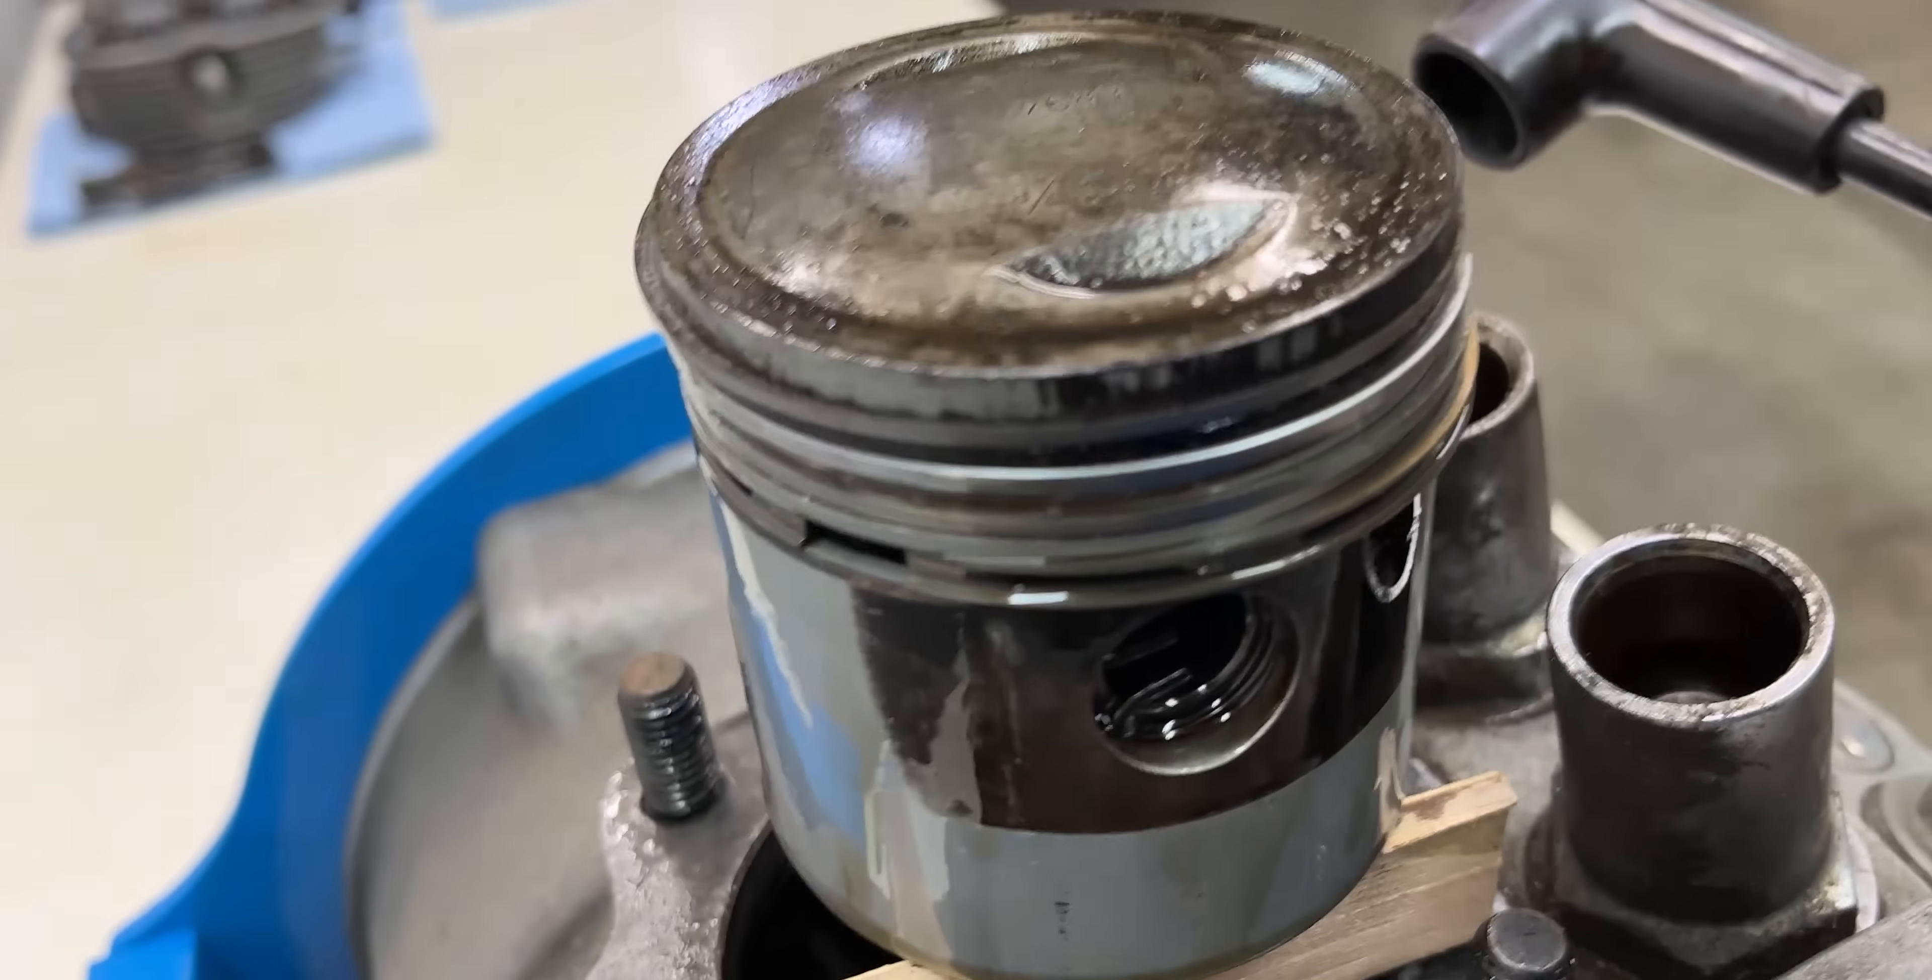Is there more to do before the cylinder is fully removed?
No.